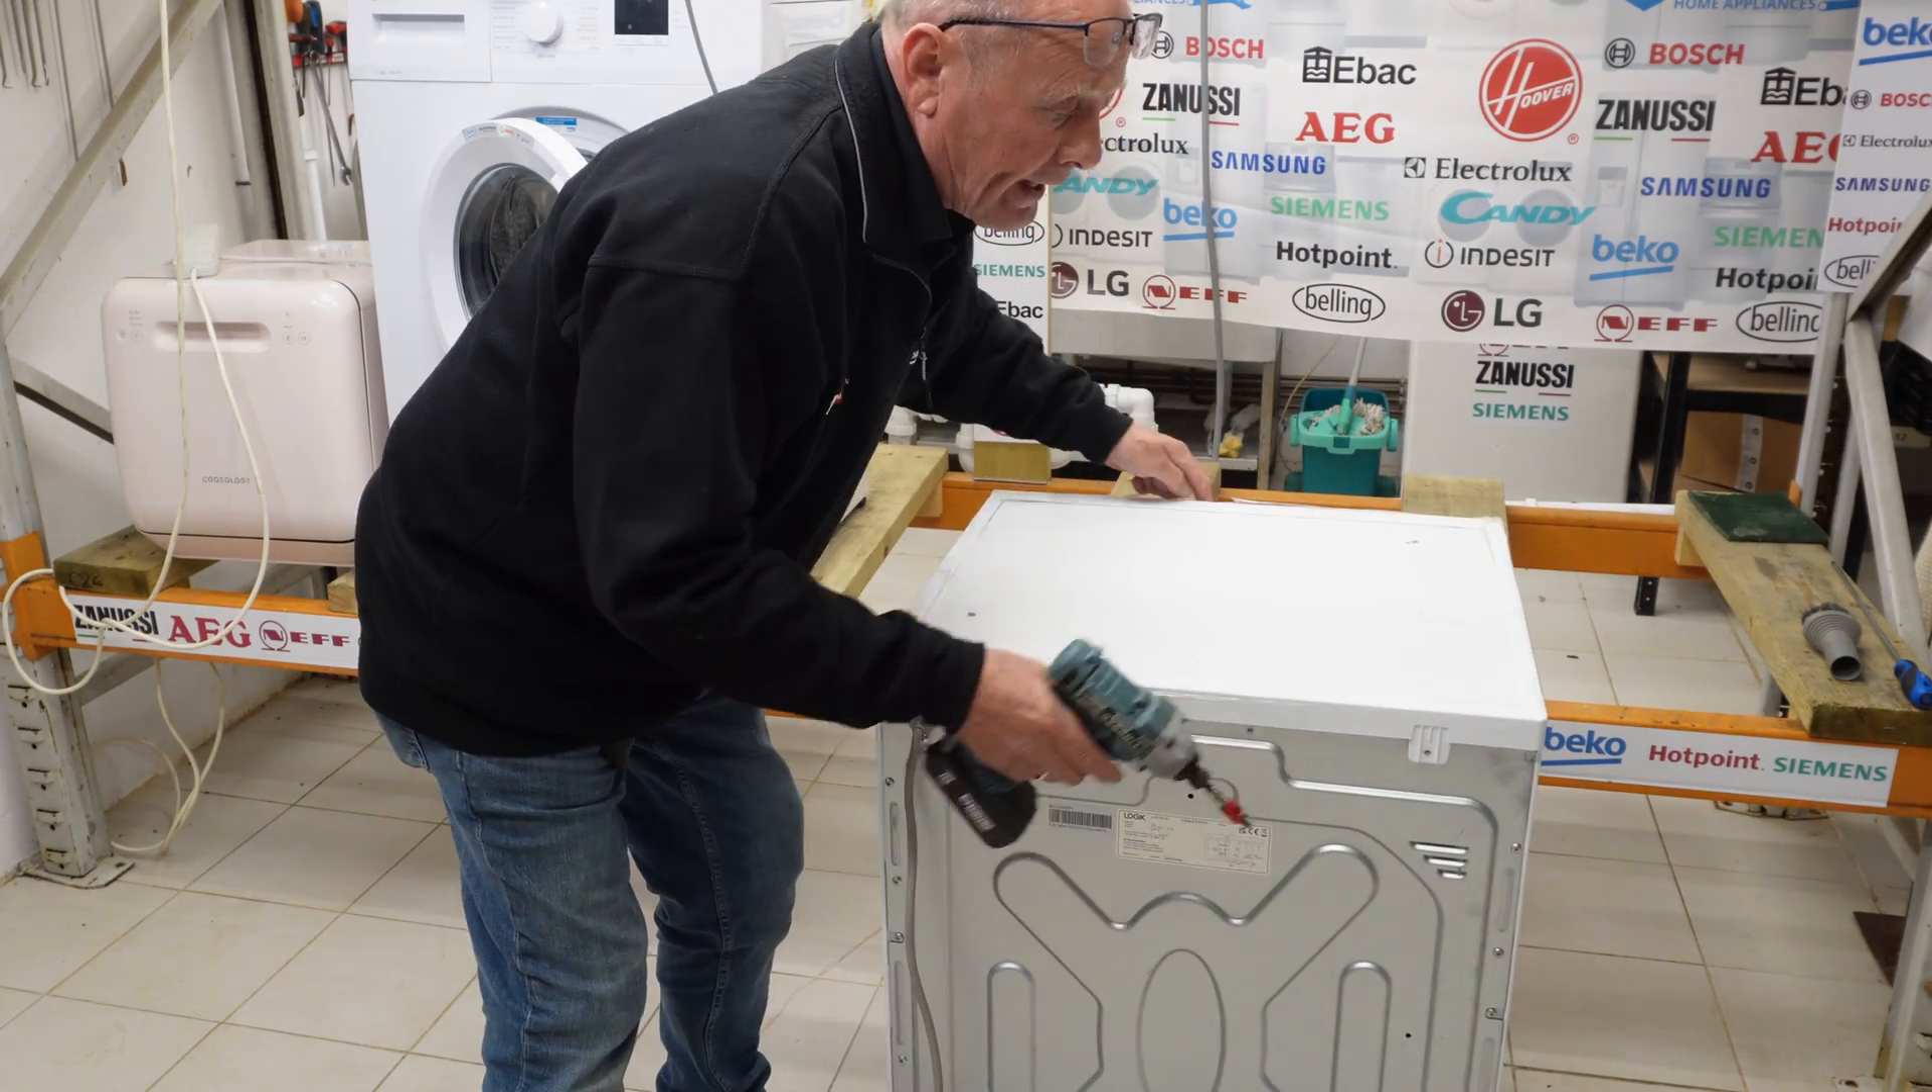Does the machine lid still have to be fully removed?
Yes.